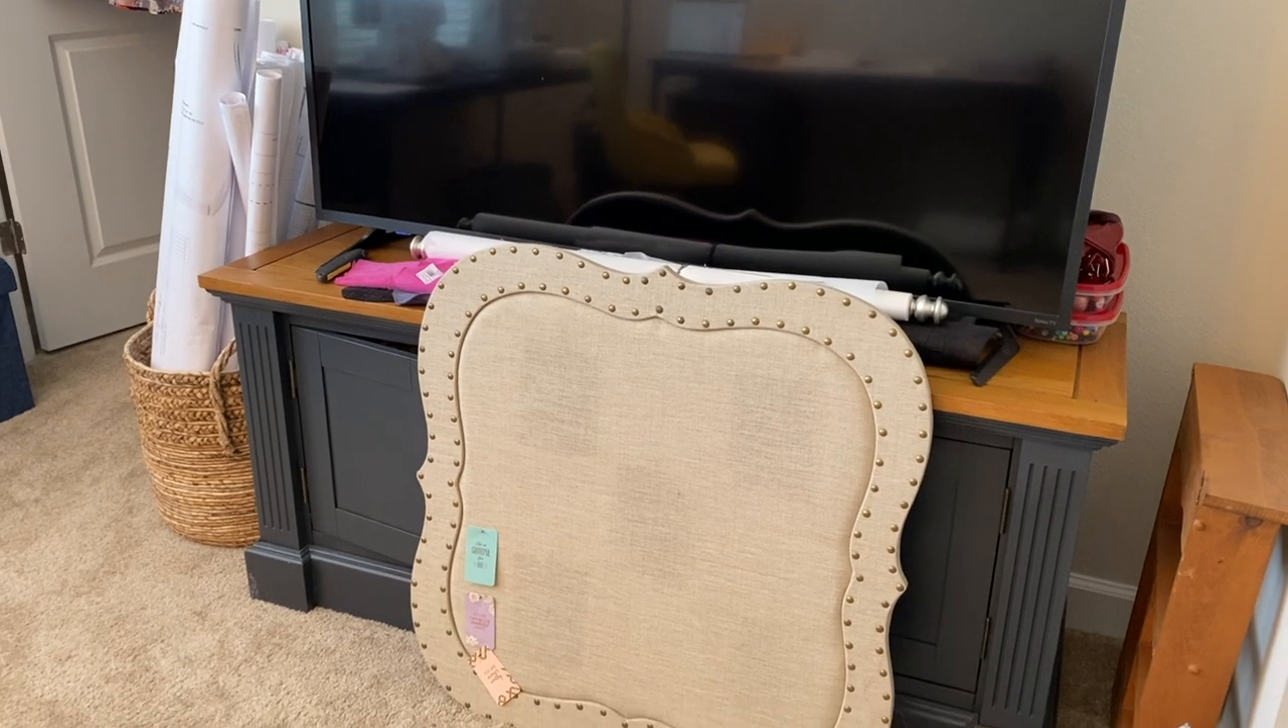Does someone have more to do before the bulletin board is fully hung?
Yes.